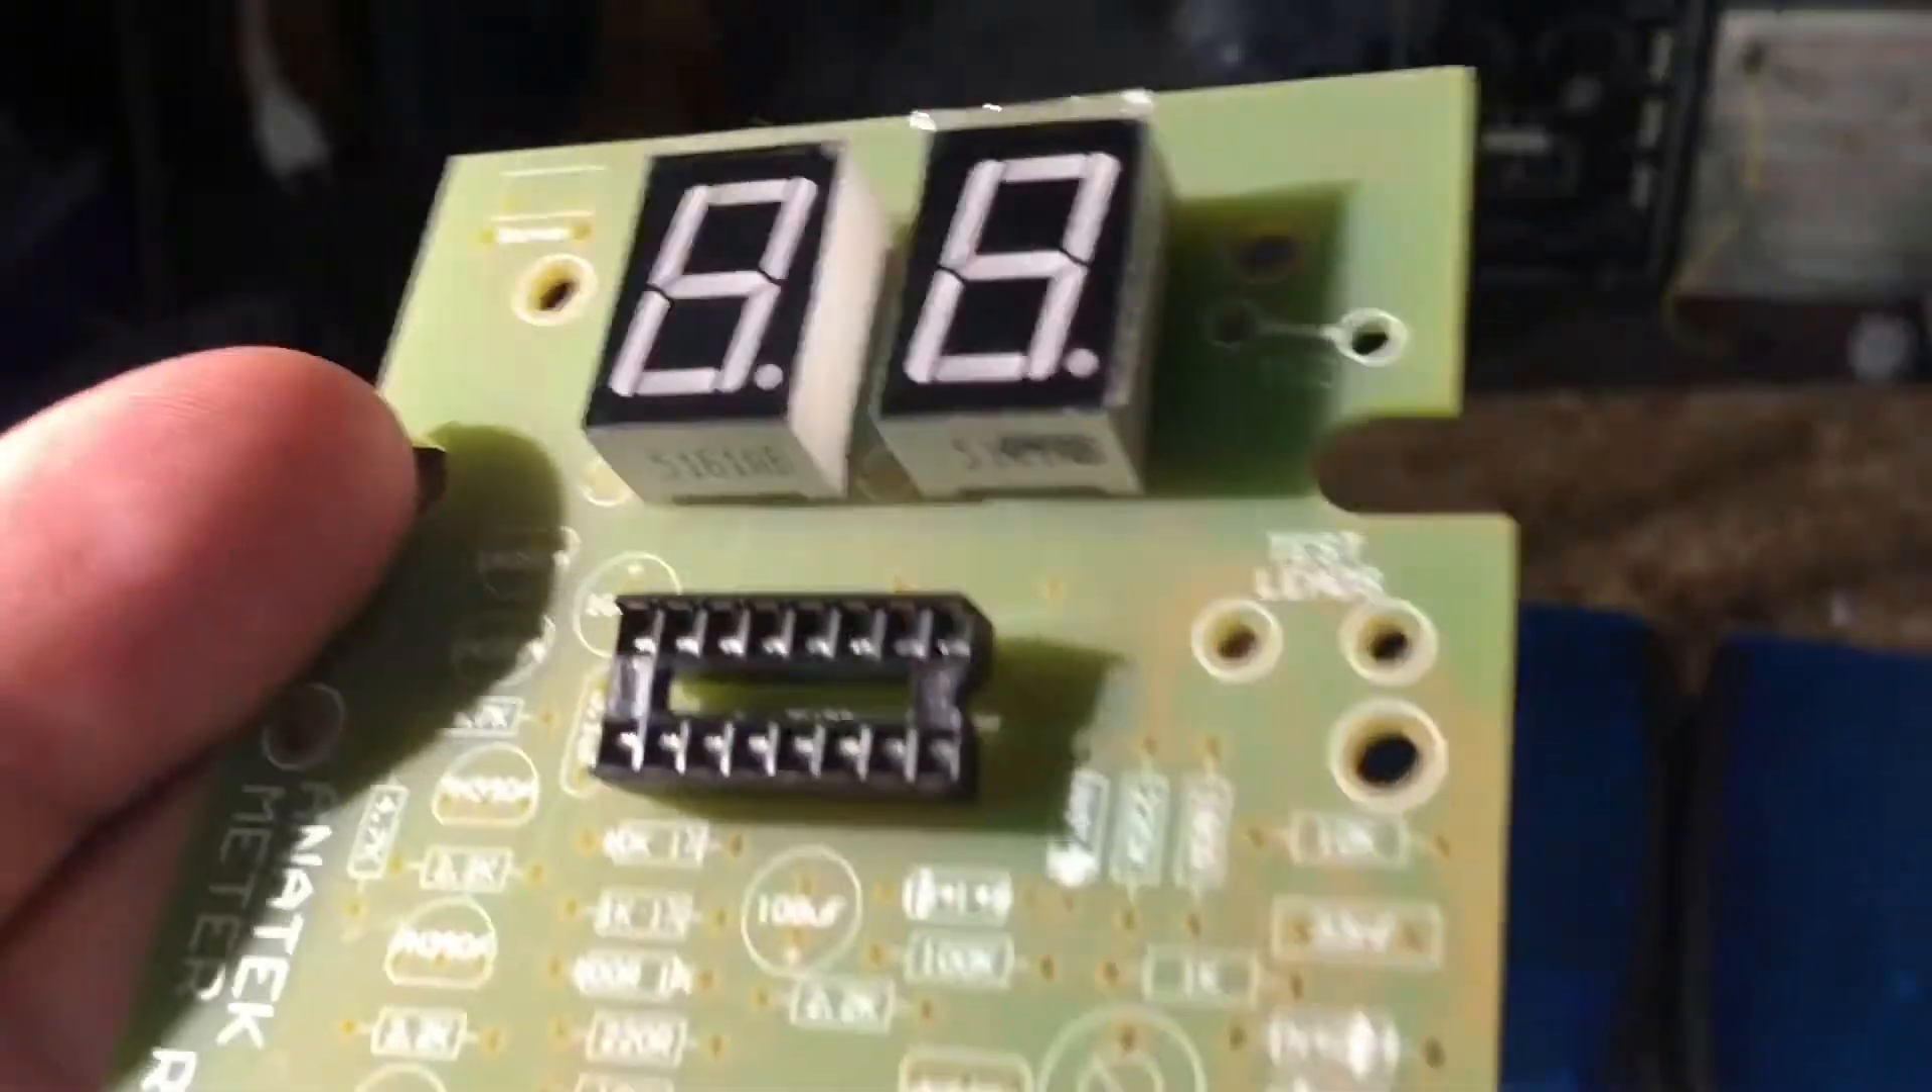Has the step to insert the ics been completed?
No.